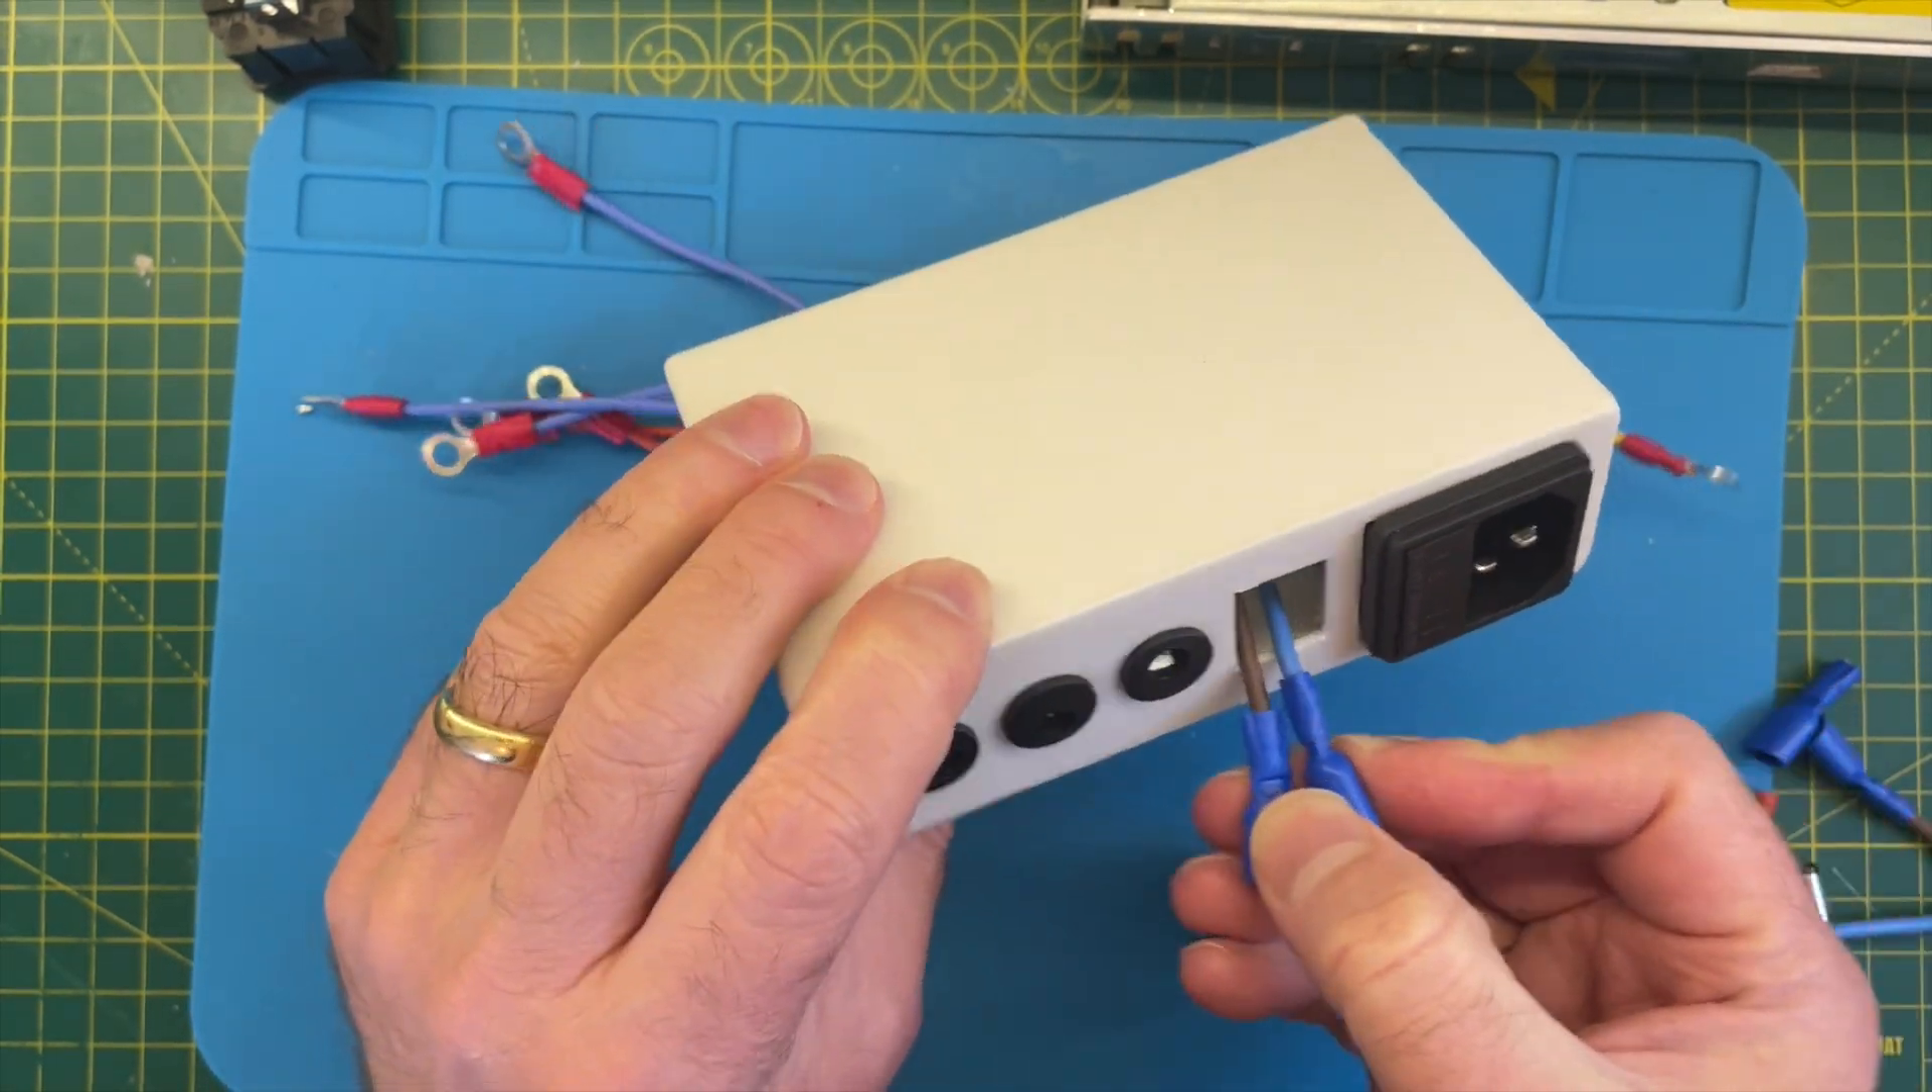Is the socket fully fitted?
Yes.